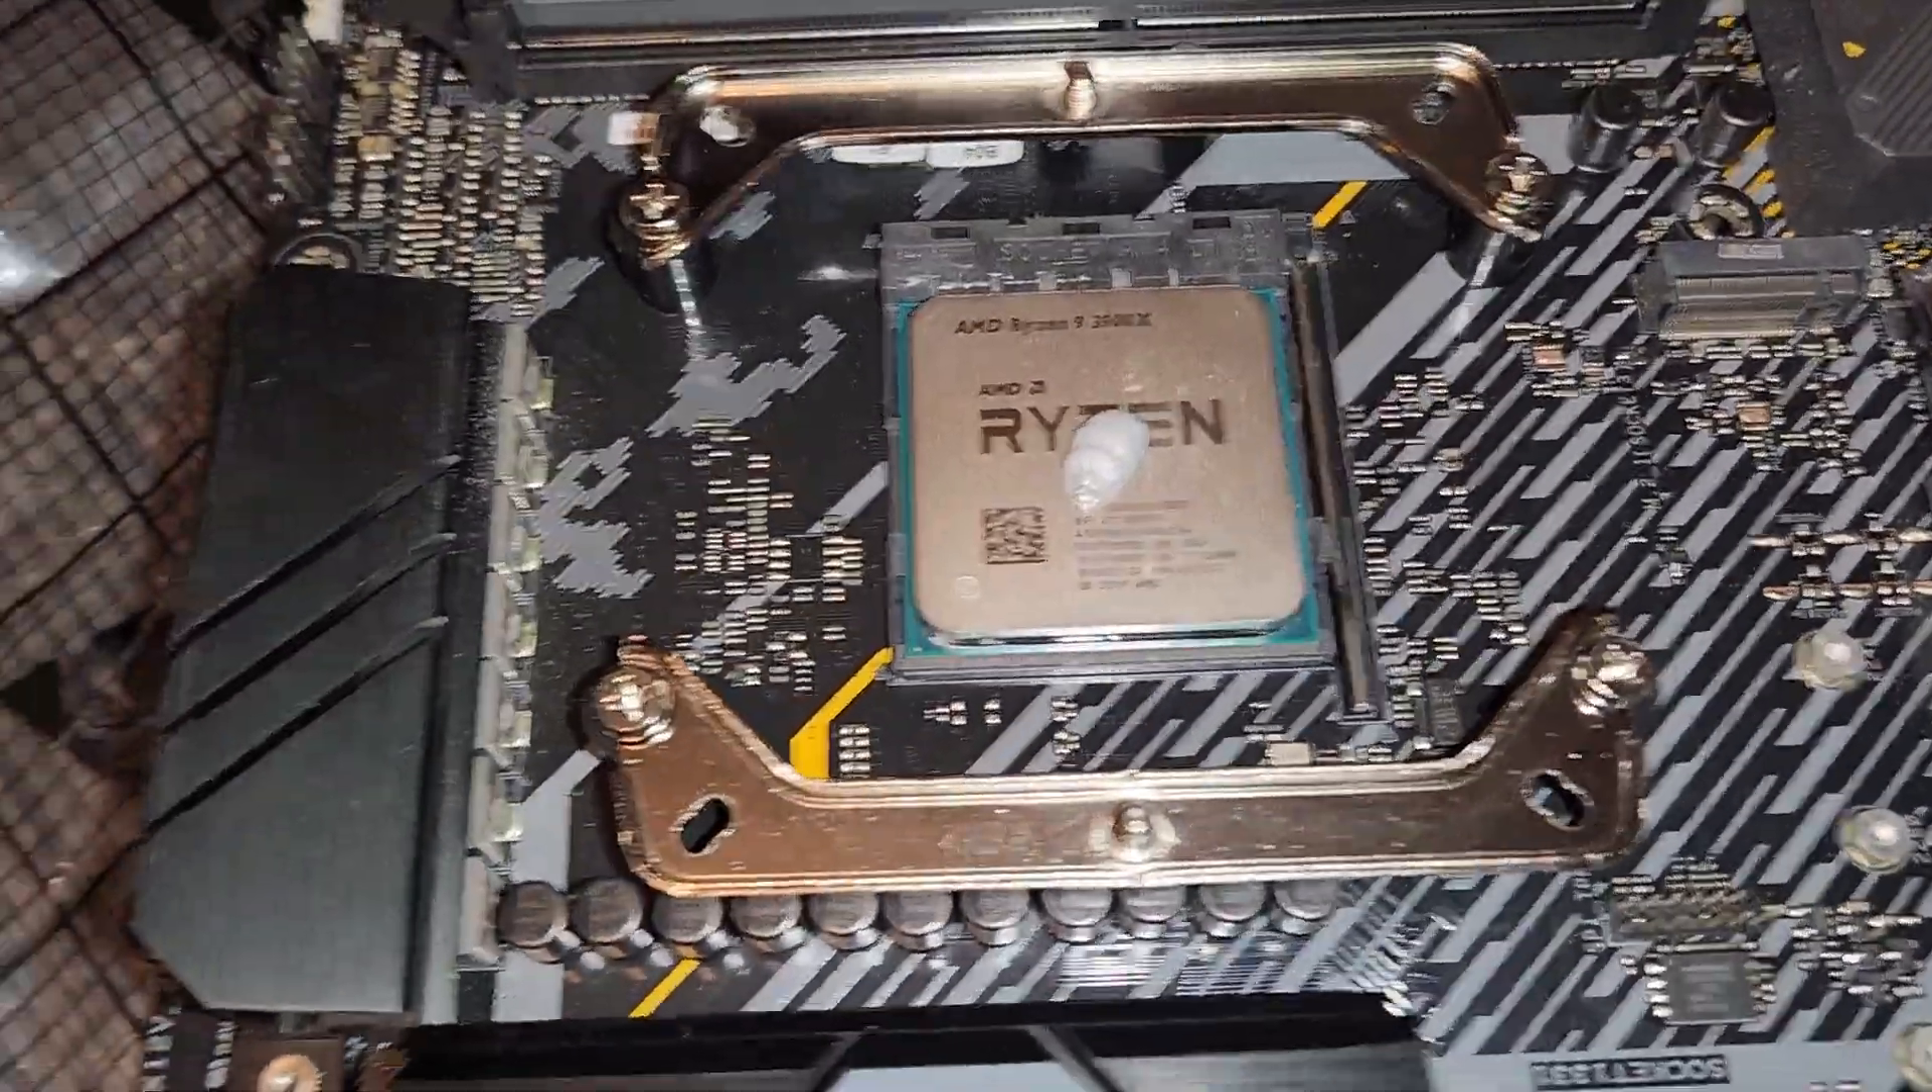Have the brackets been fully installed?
Yes.